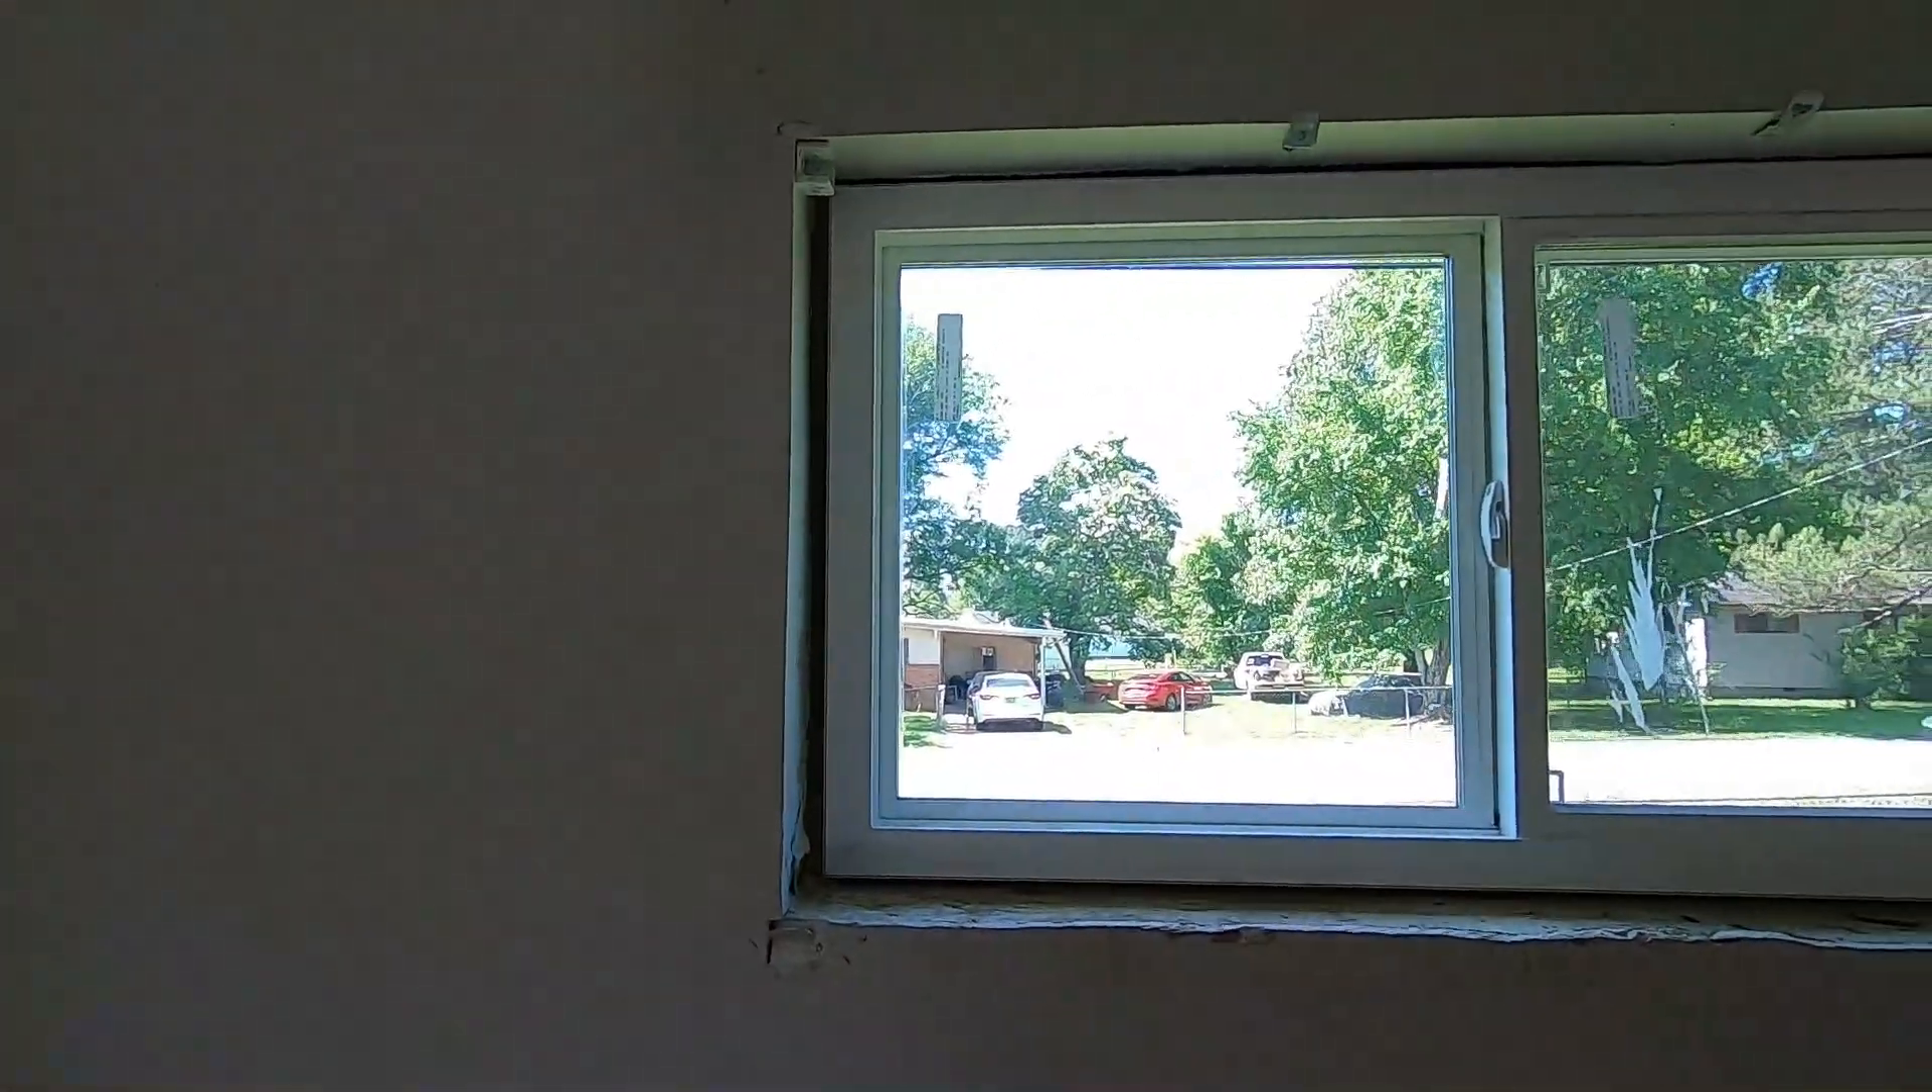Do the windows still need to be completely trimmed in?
Yes.